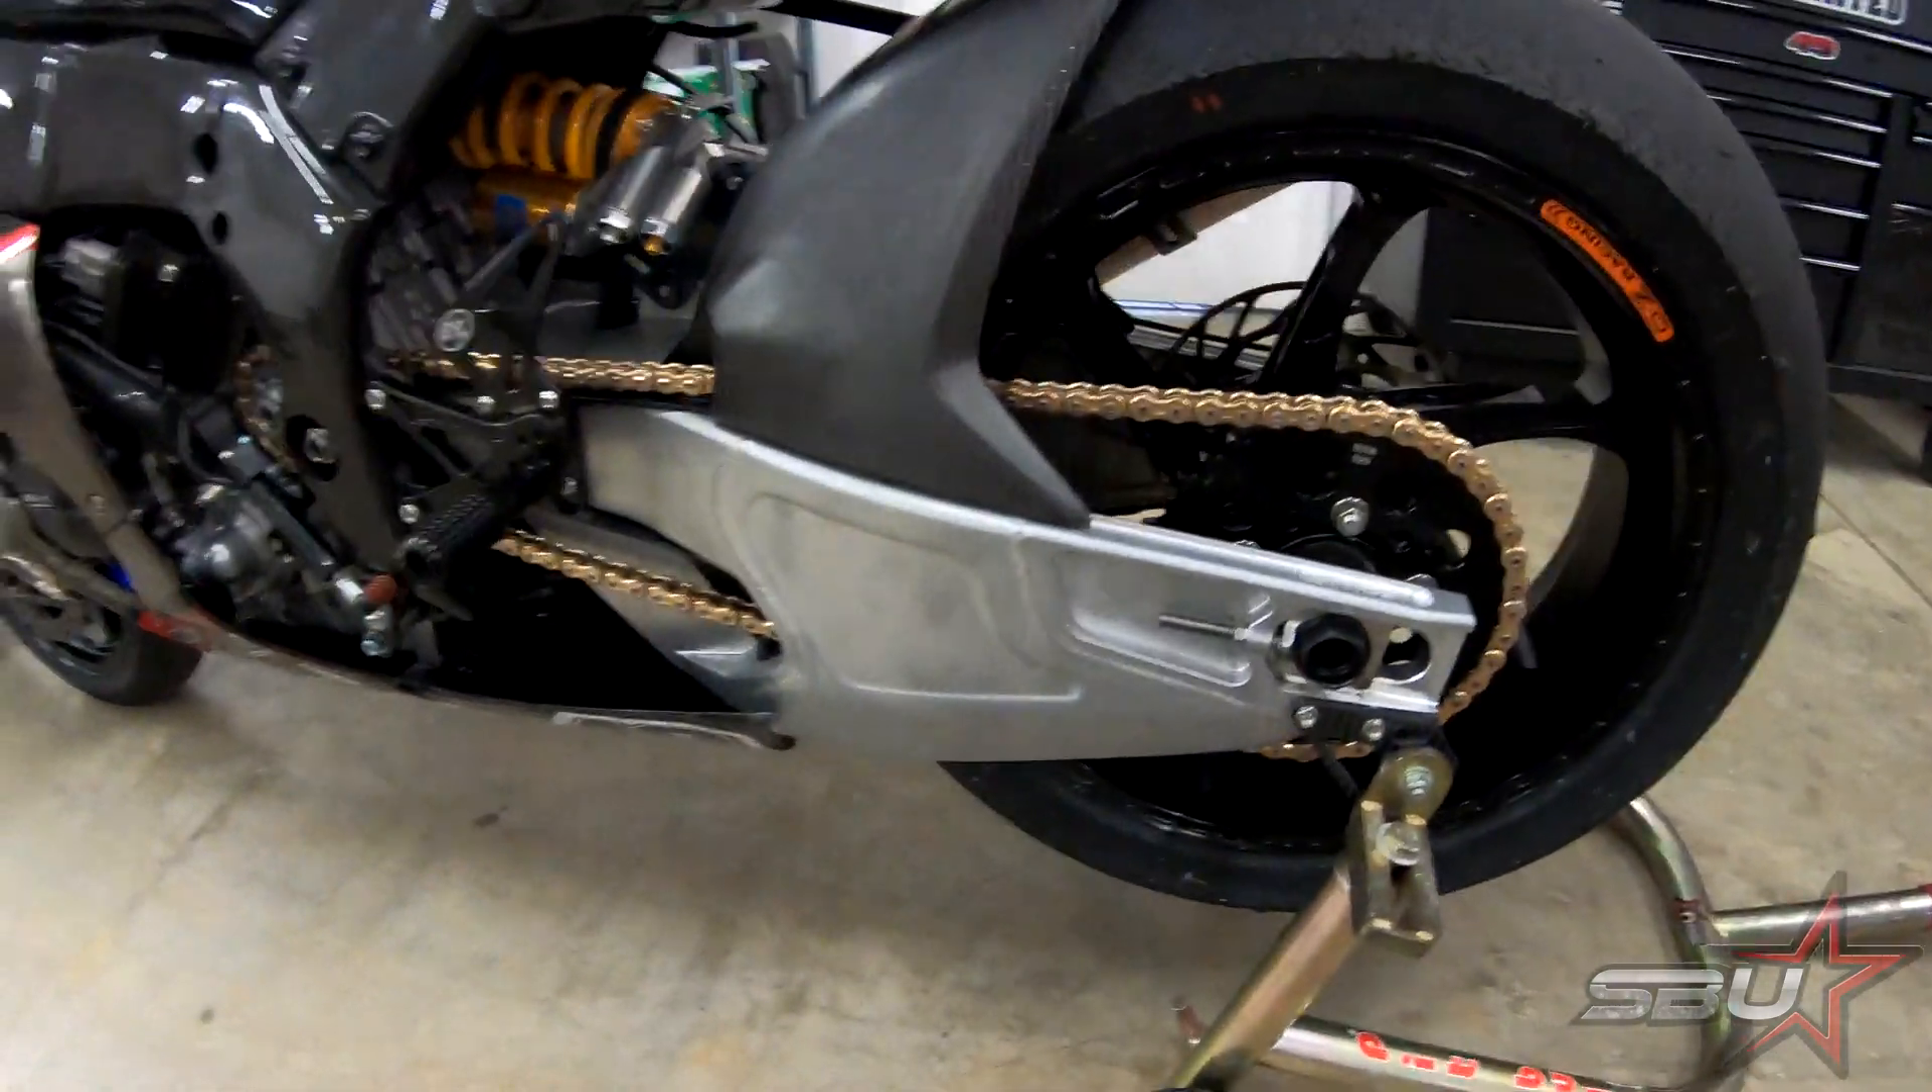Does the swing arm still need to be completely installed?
No.